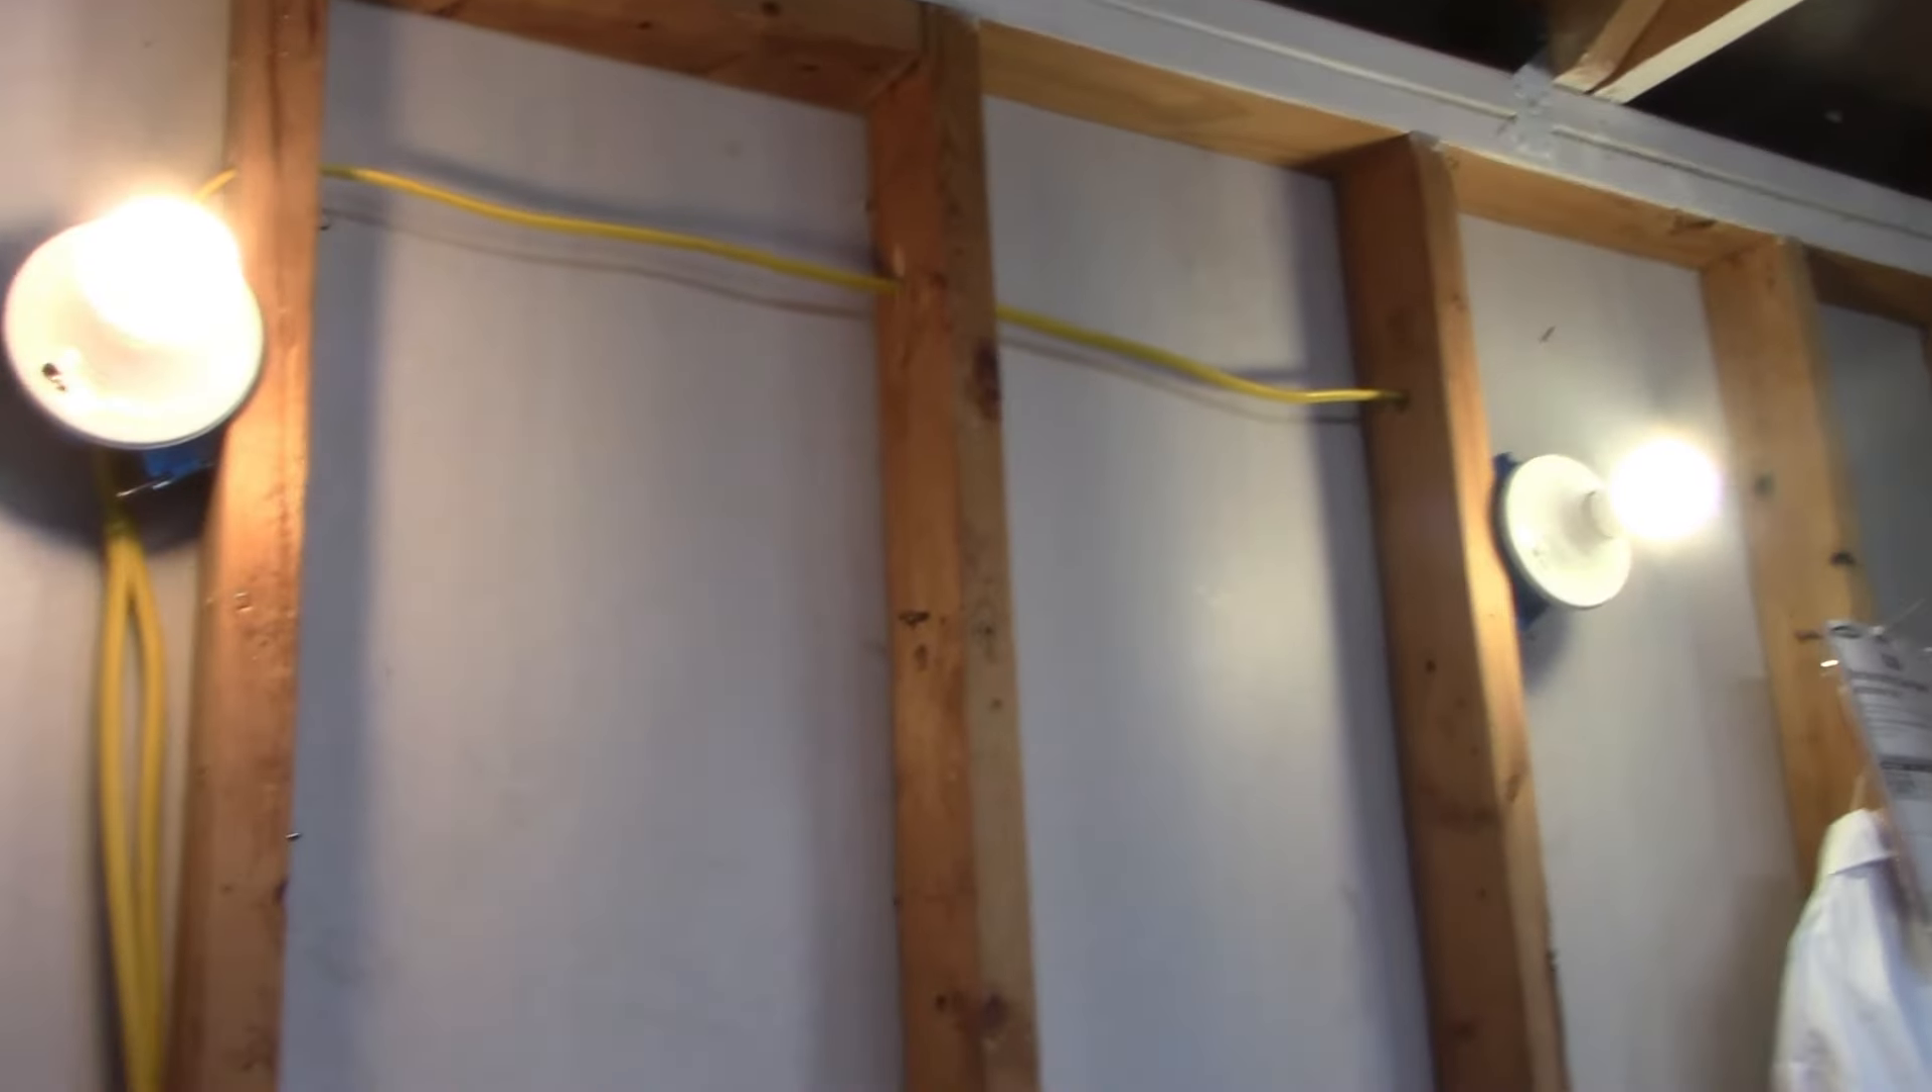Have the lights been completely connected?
Yes.